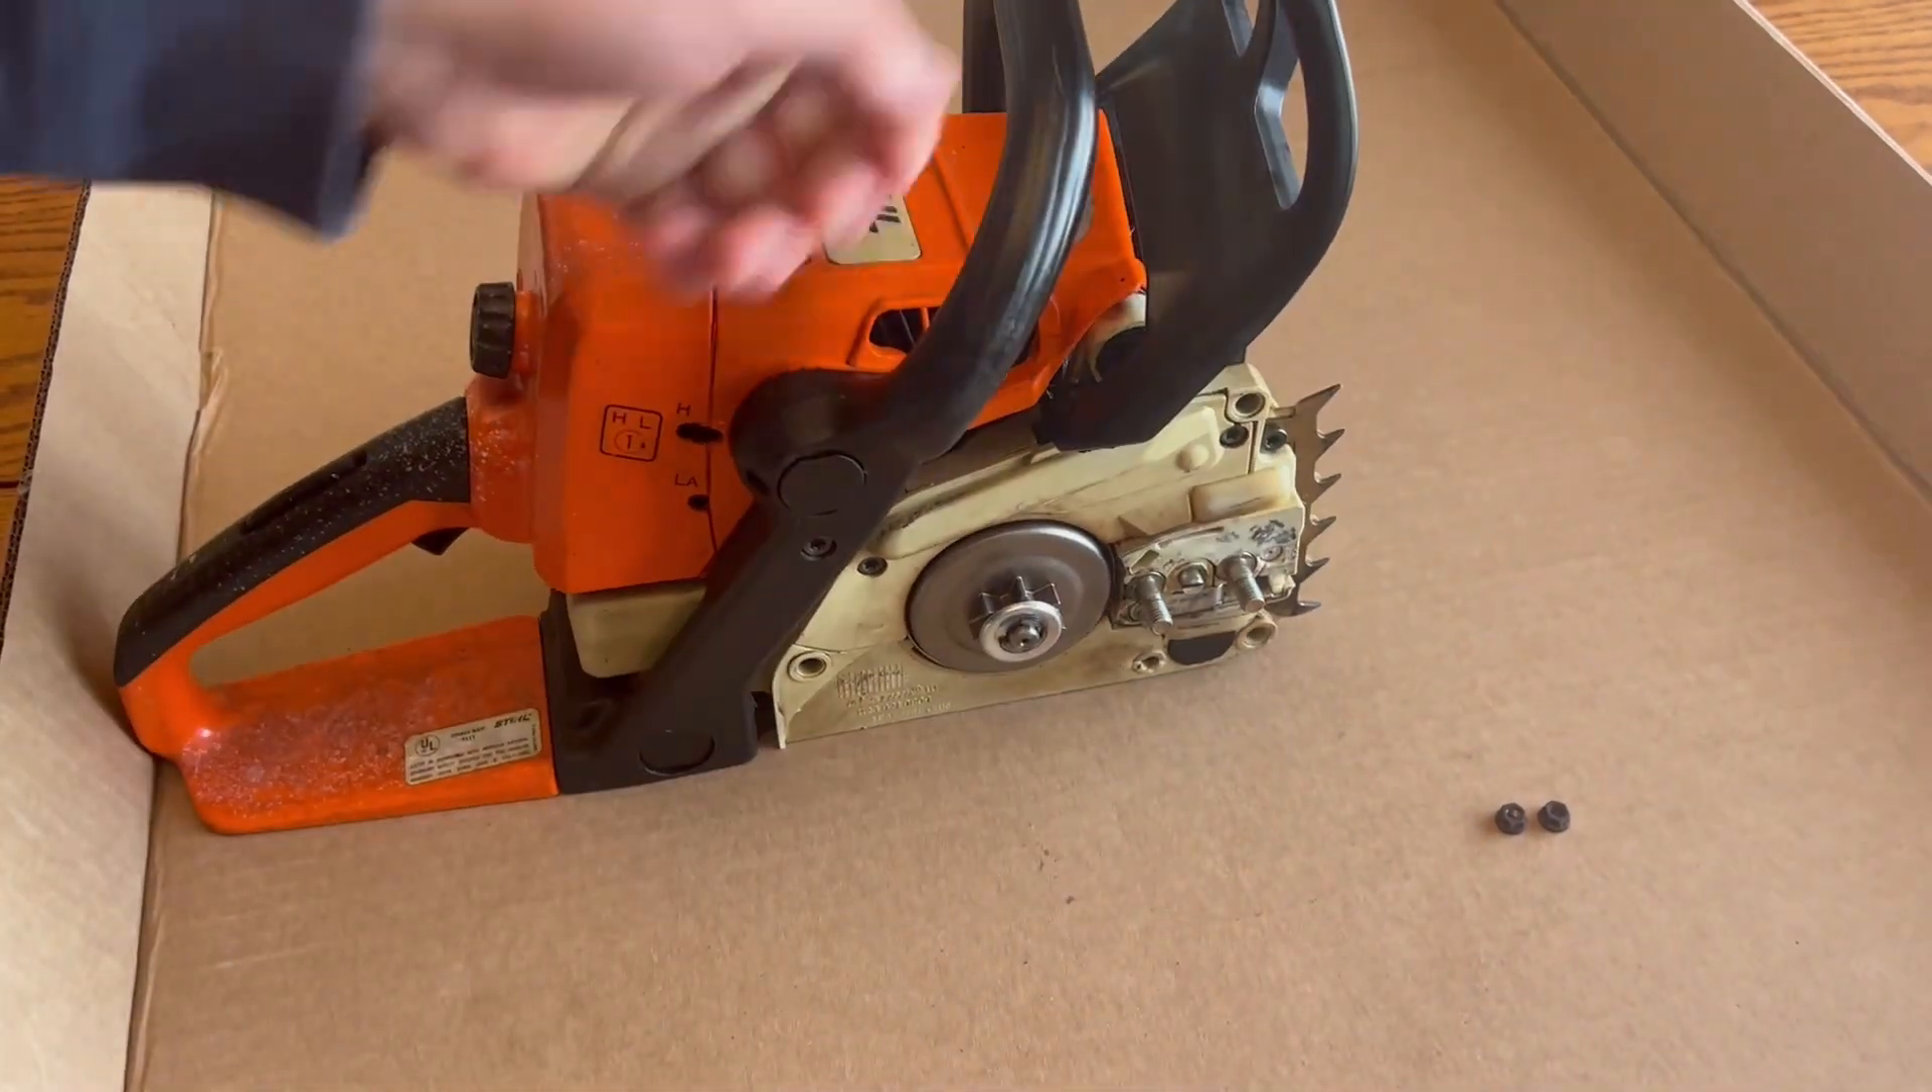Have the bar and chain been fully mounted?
No.